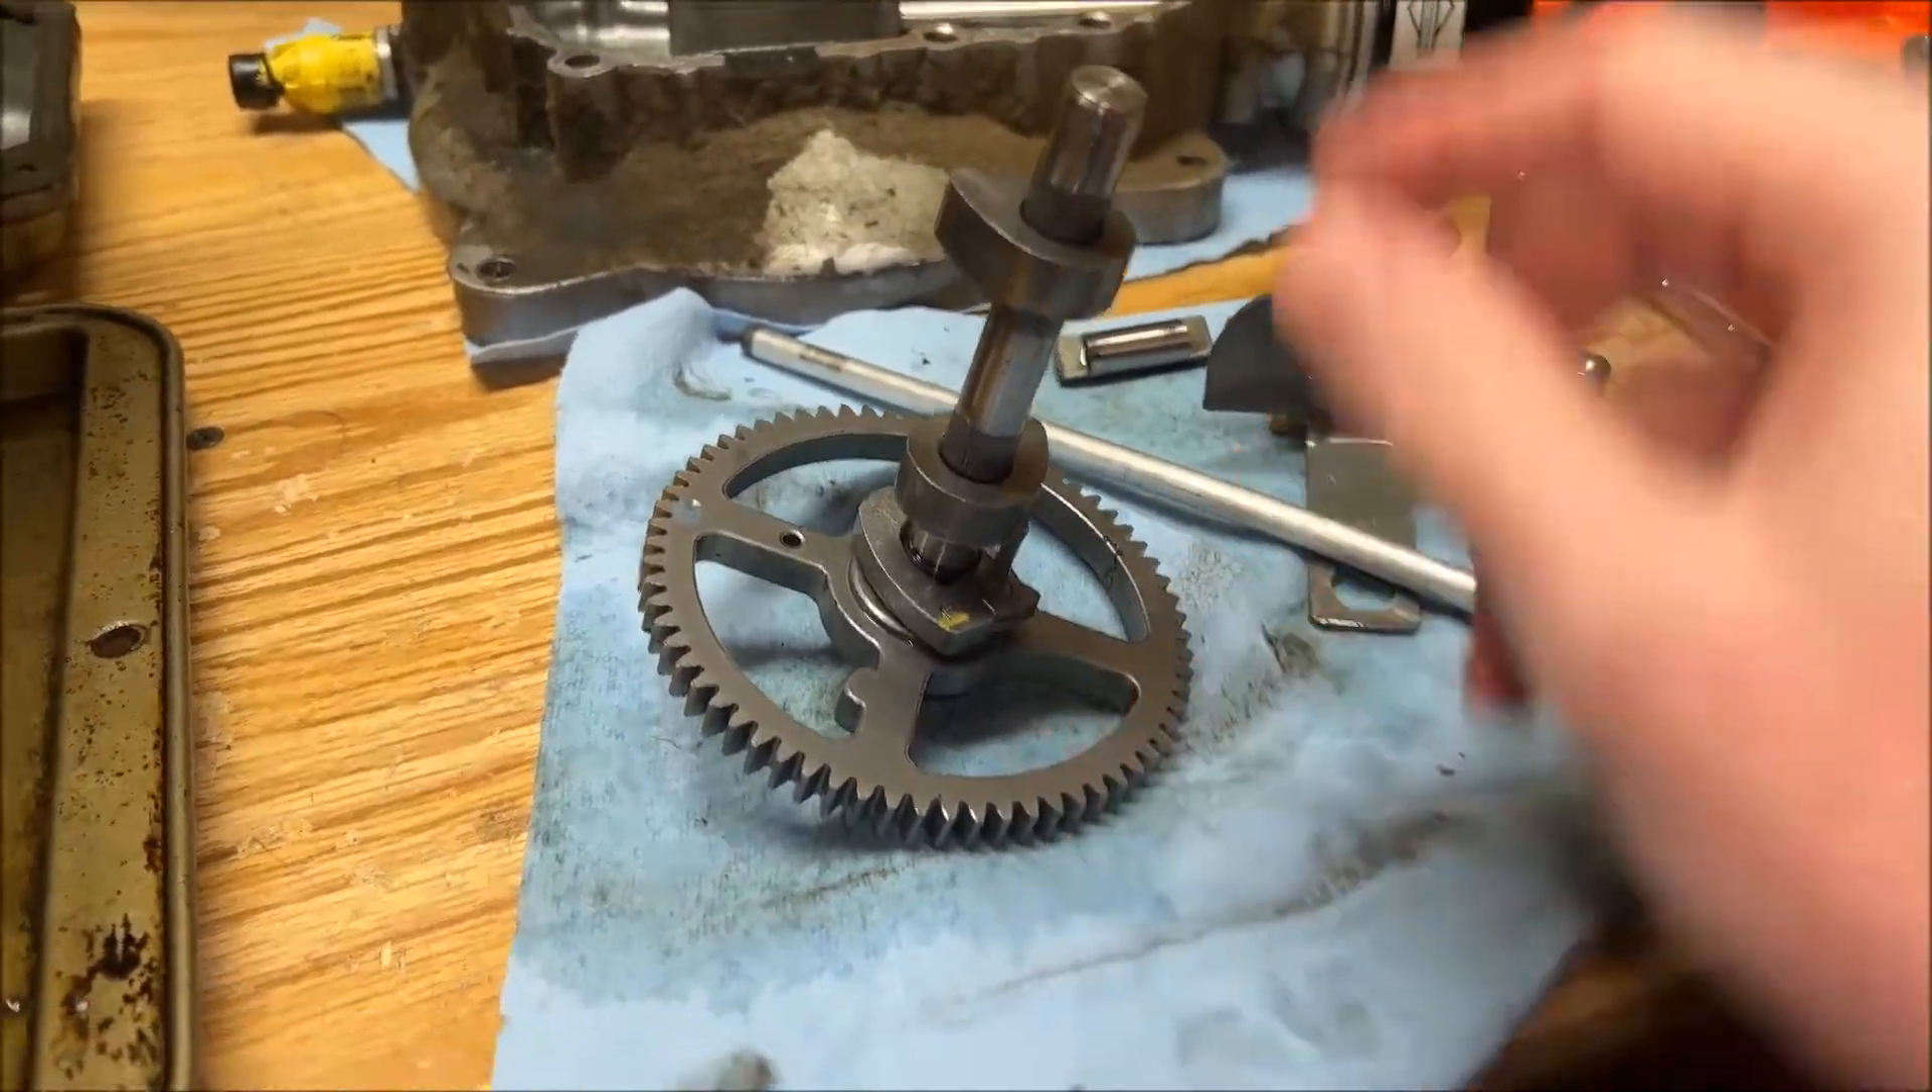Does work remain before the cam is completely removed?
No.